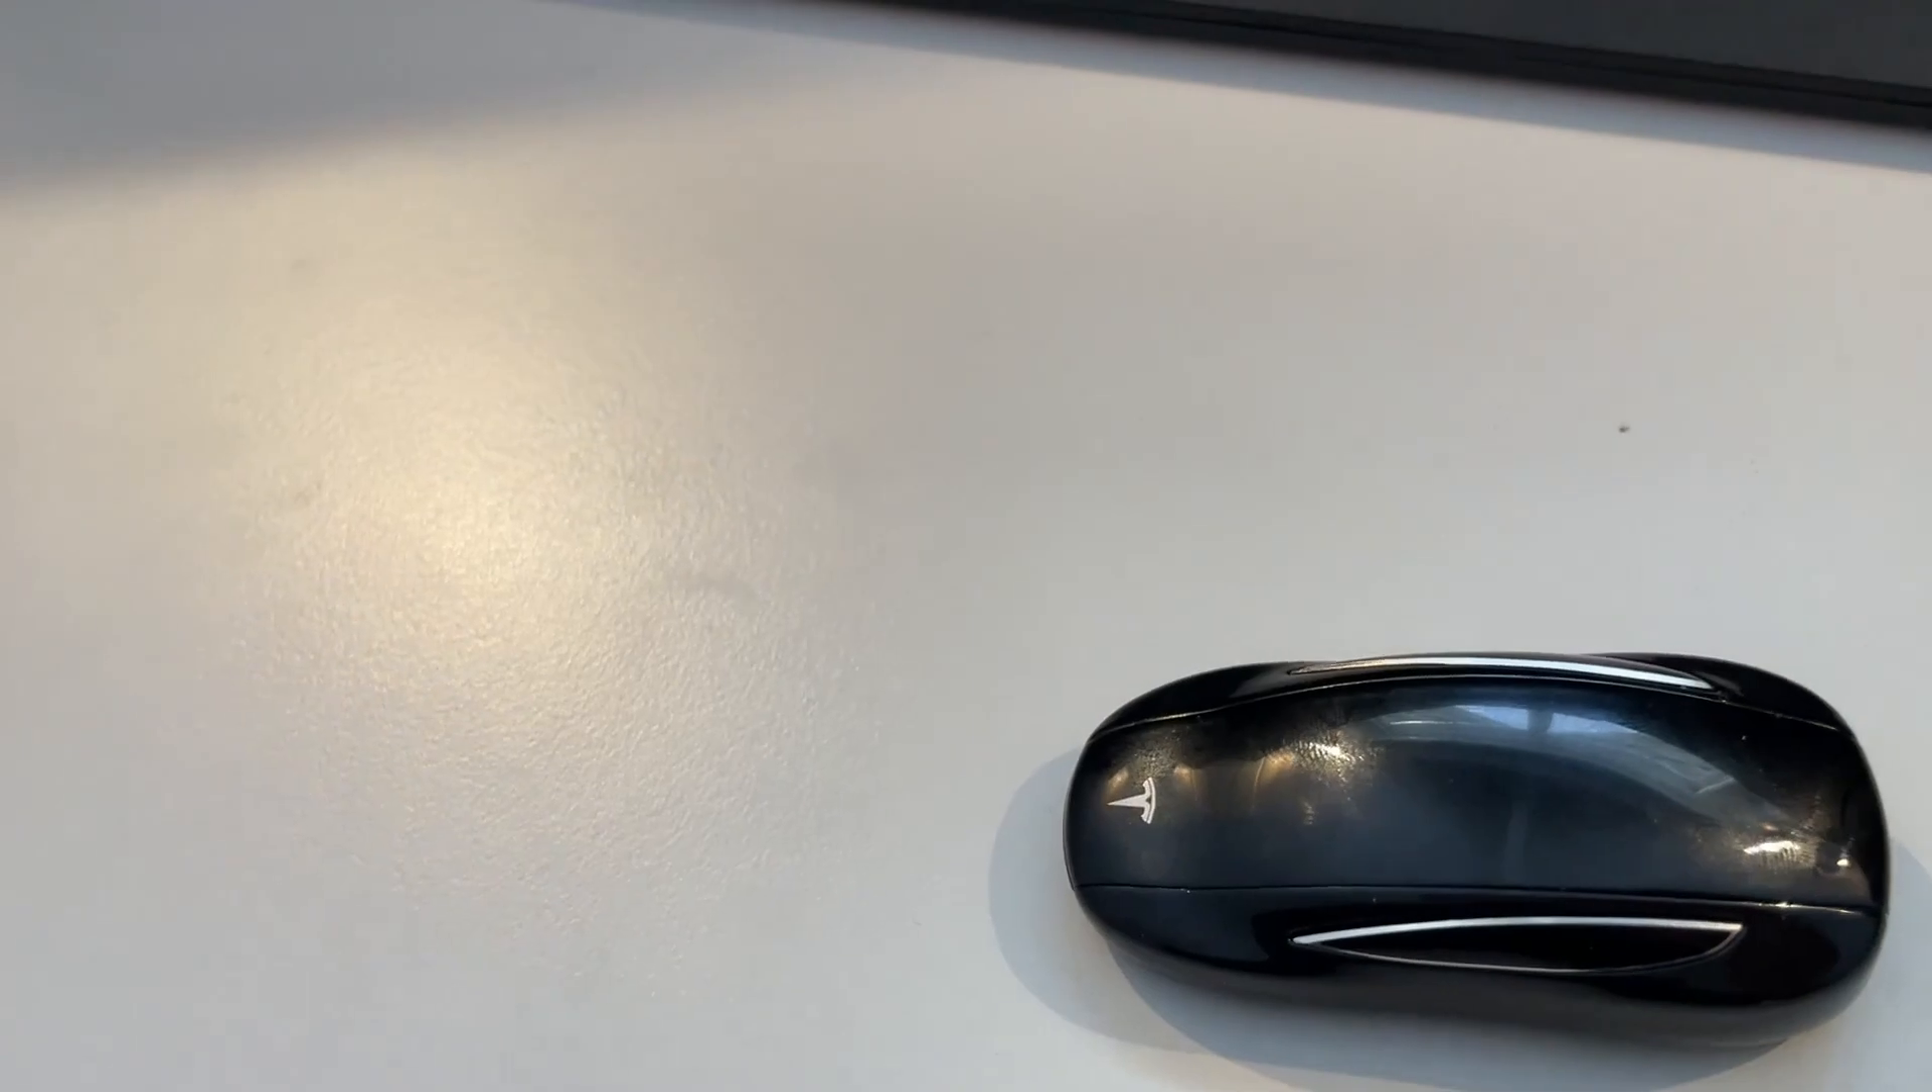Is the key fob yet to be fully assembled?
No.